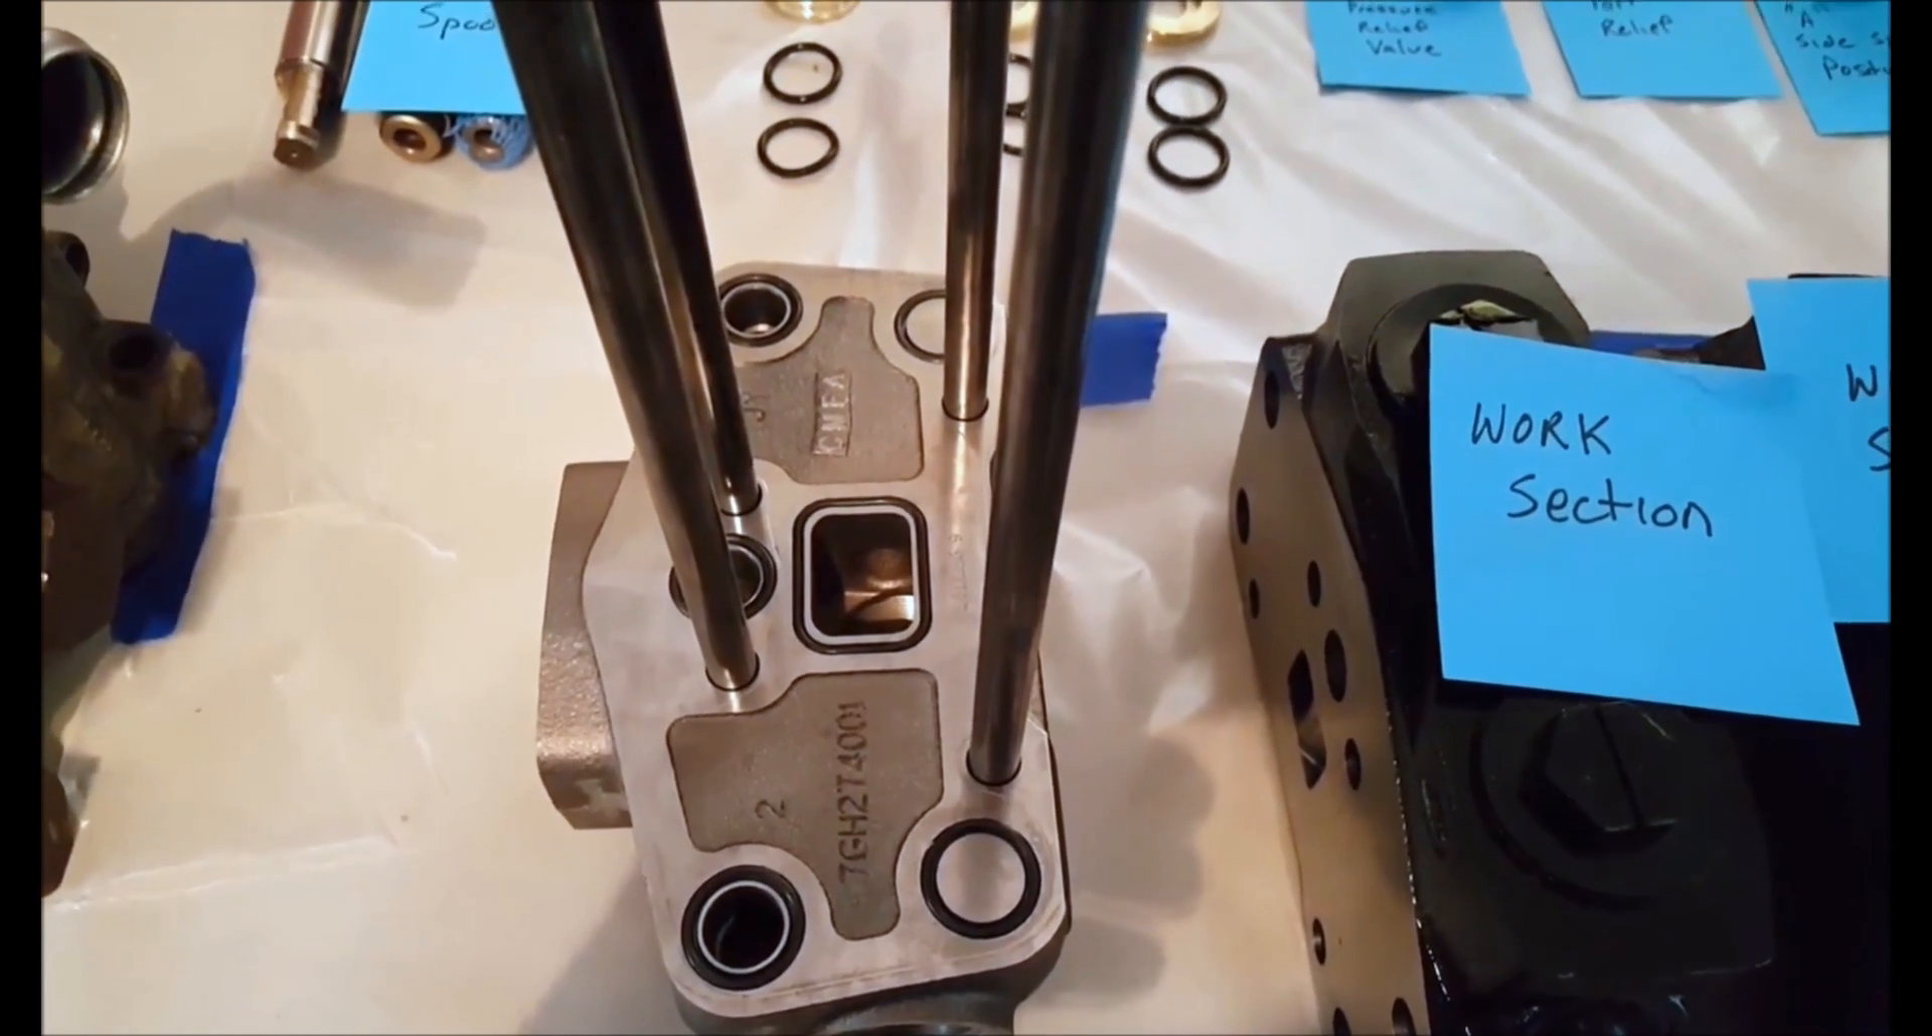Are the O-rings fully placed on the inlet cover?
Yes.